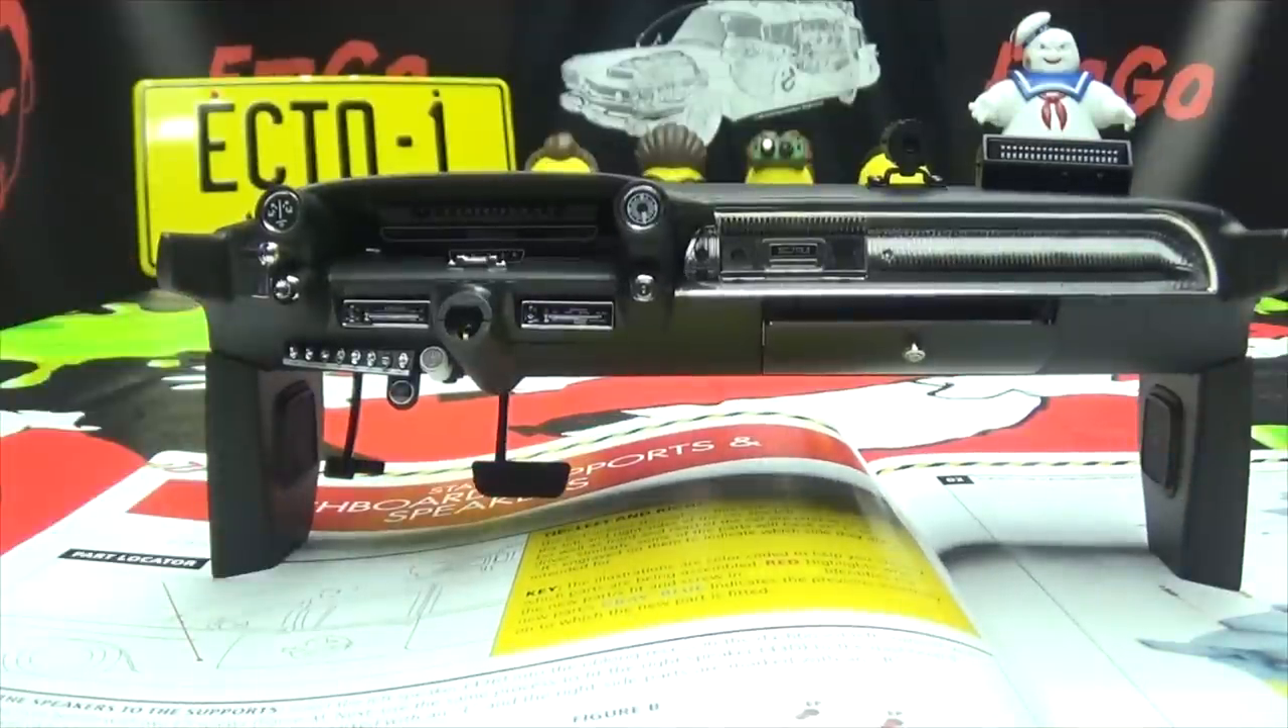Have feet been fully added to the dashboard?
Yes.